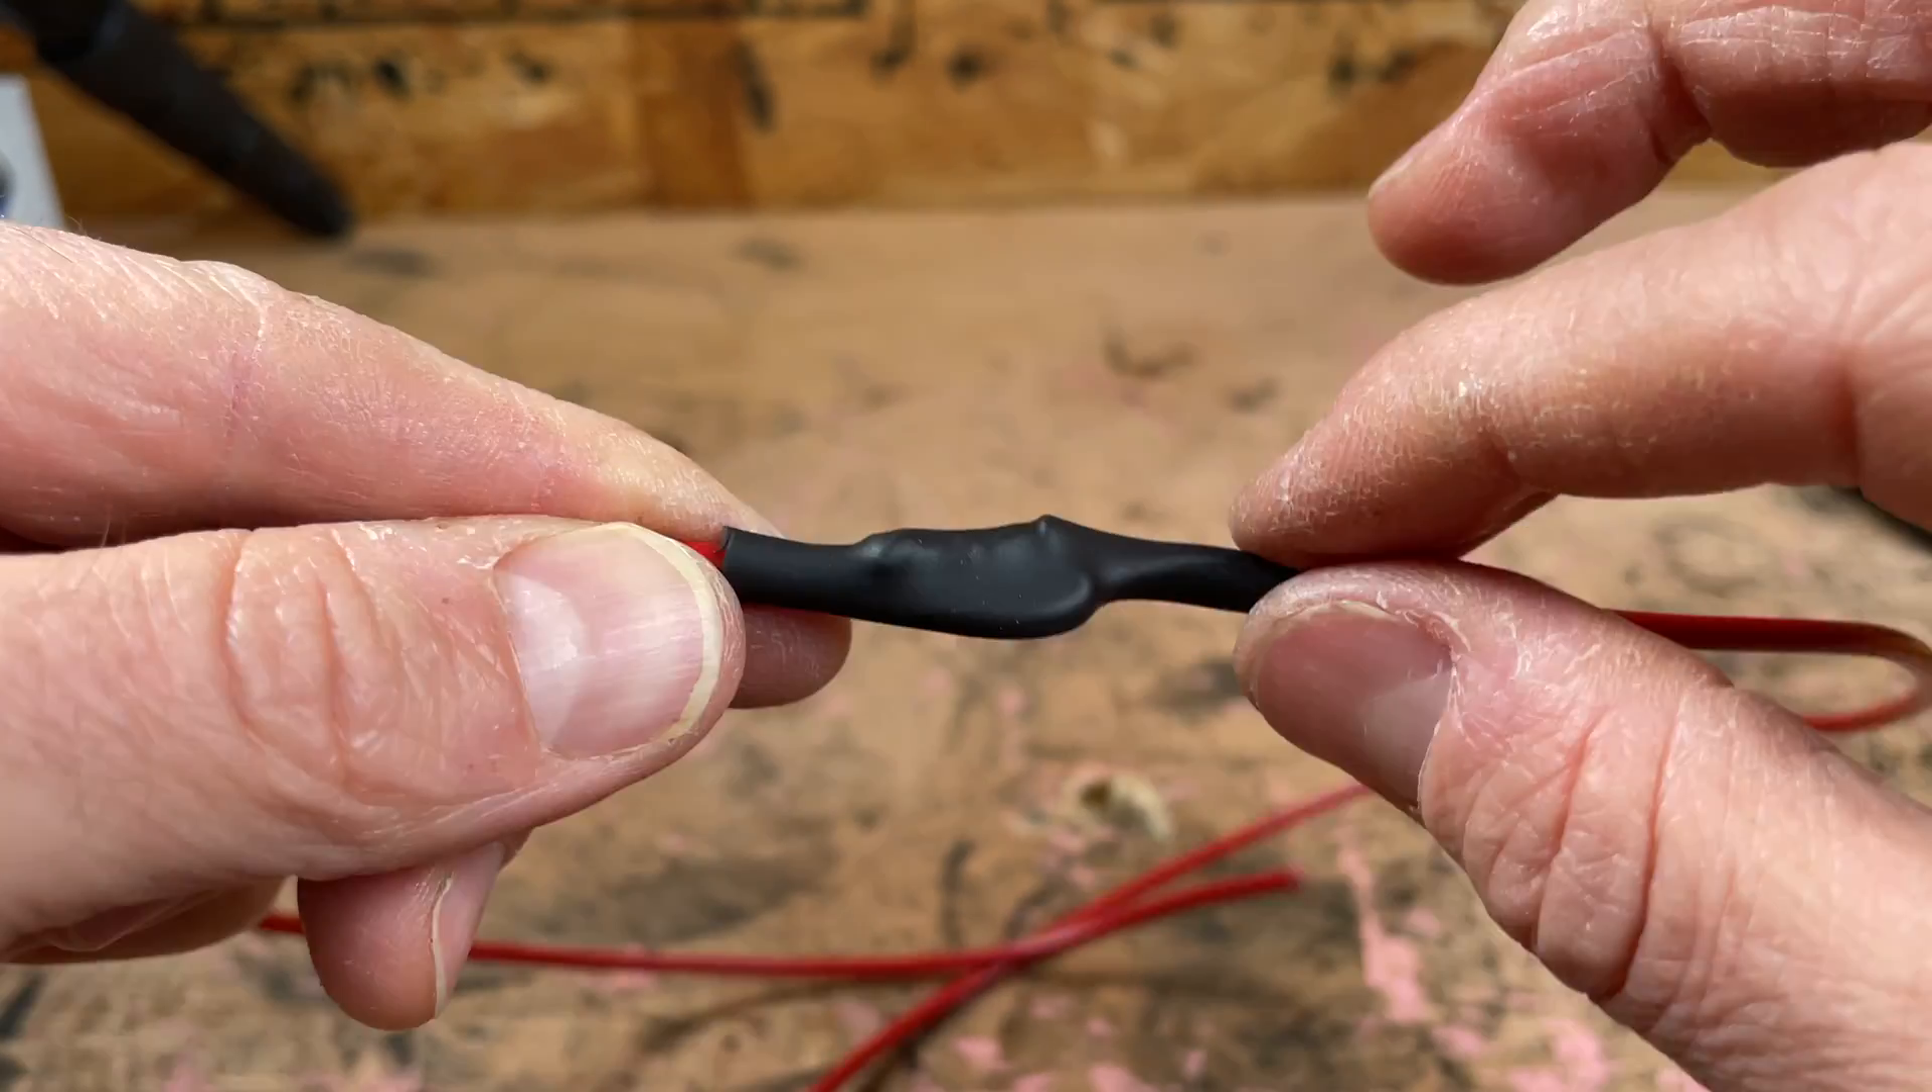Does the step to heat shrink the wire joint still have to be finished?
No.